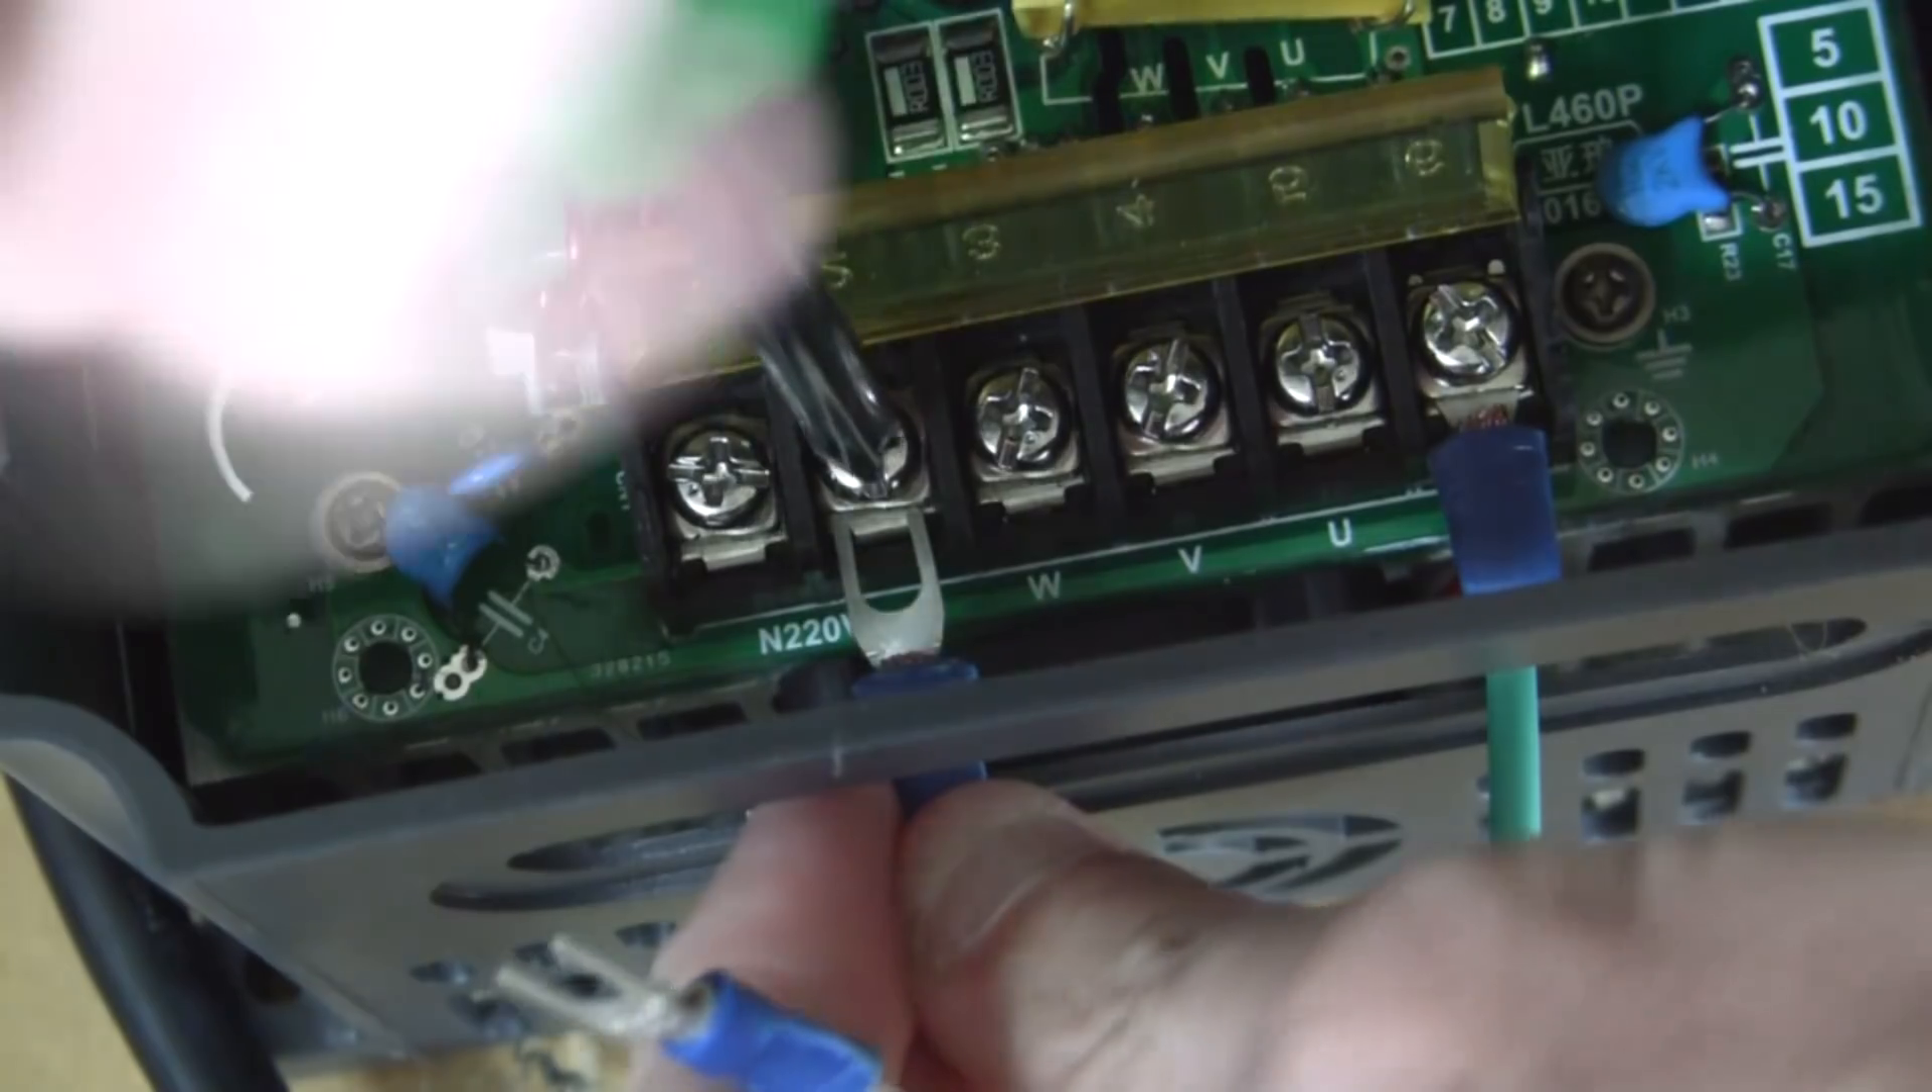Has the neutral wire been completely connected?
No.